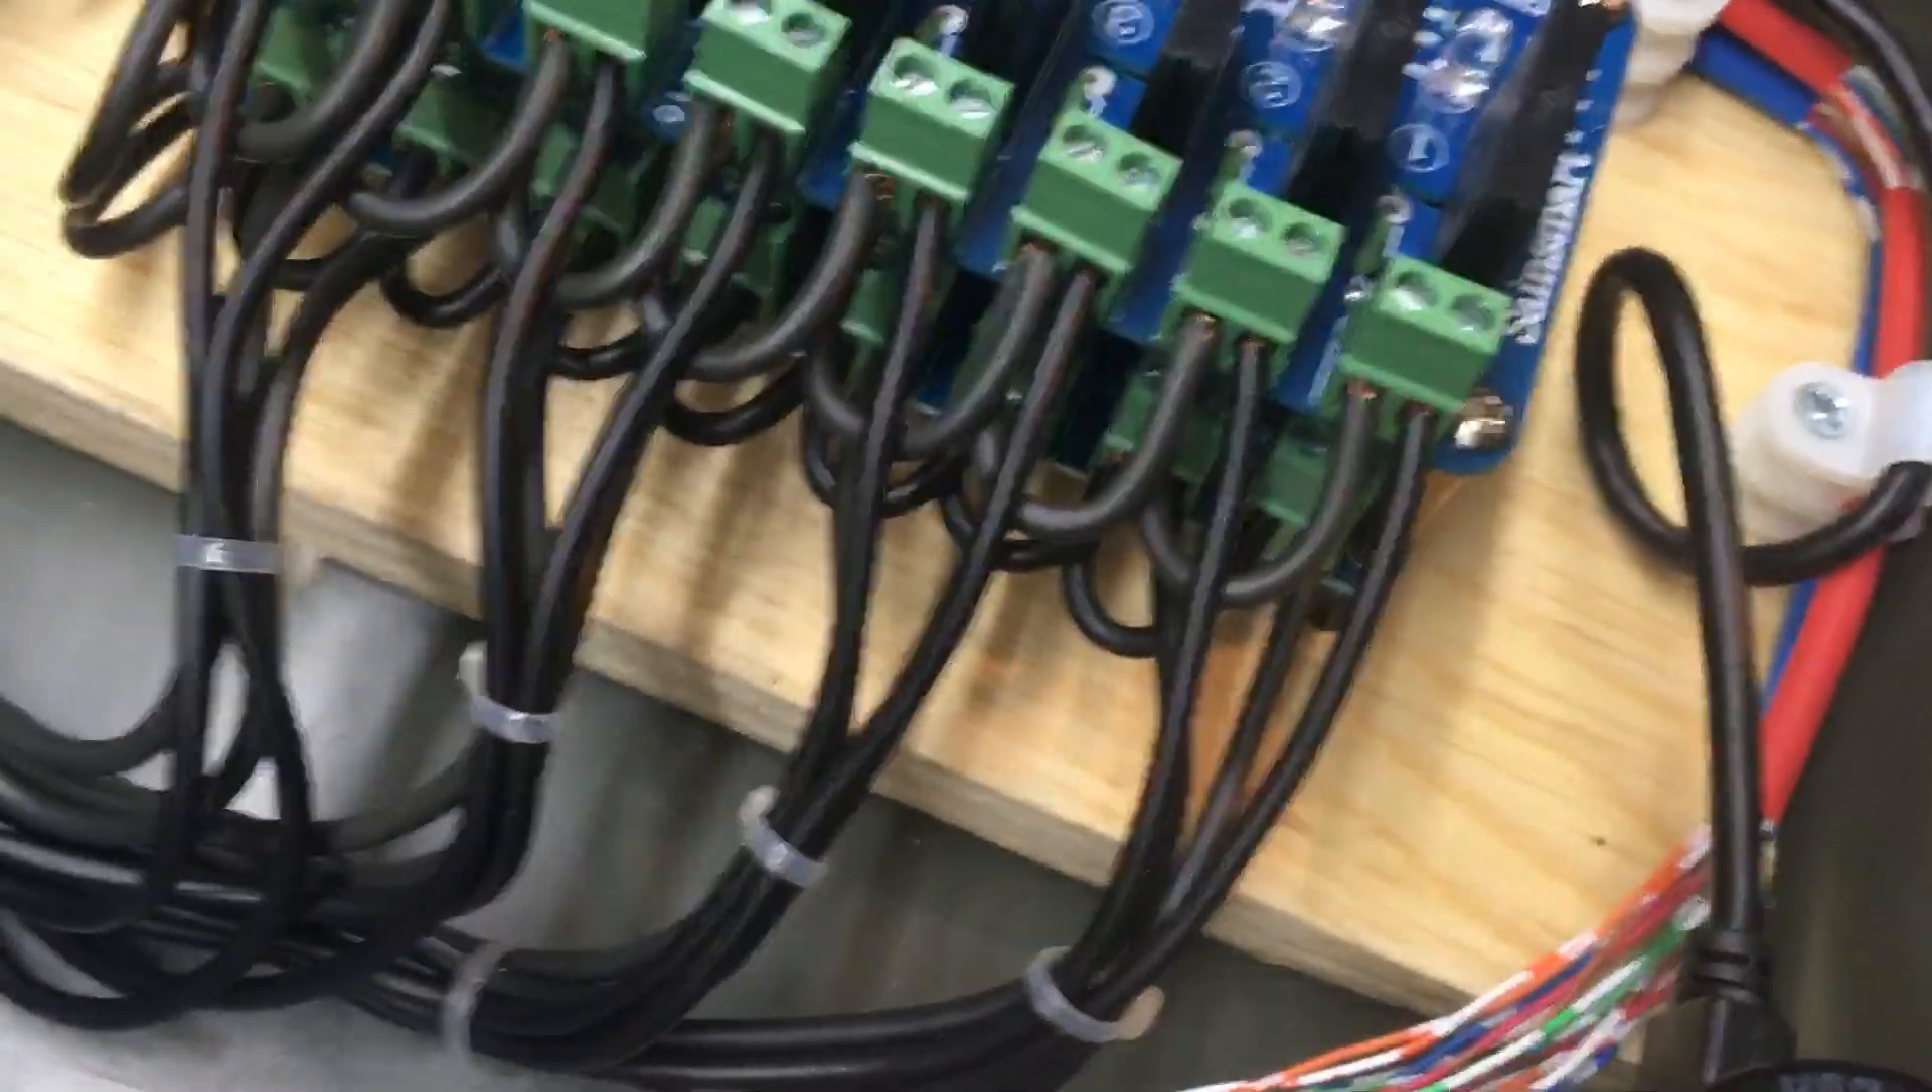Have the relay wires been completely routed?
Yes.